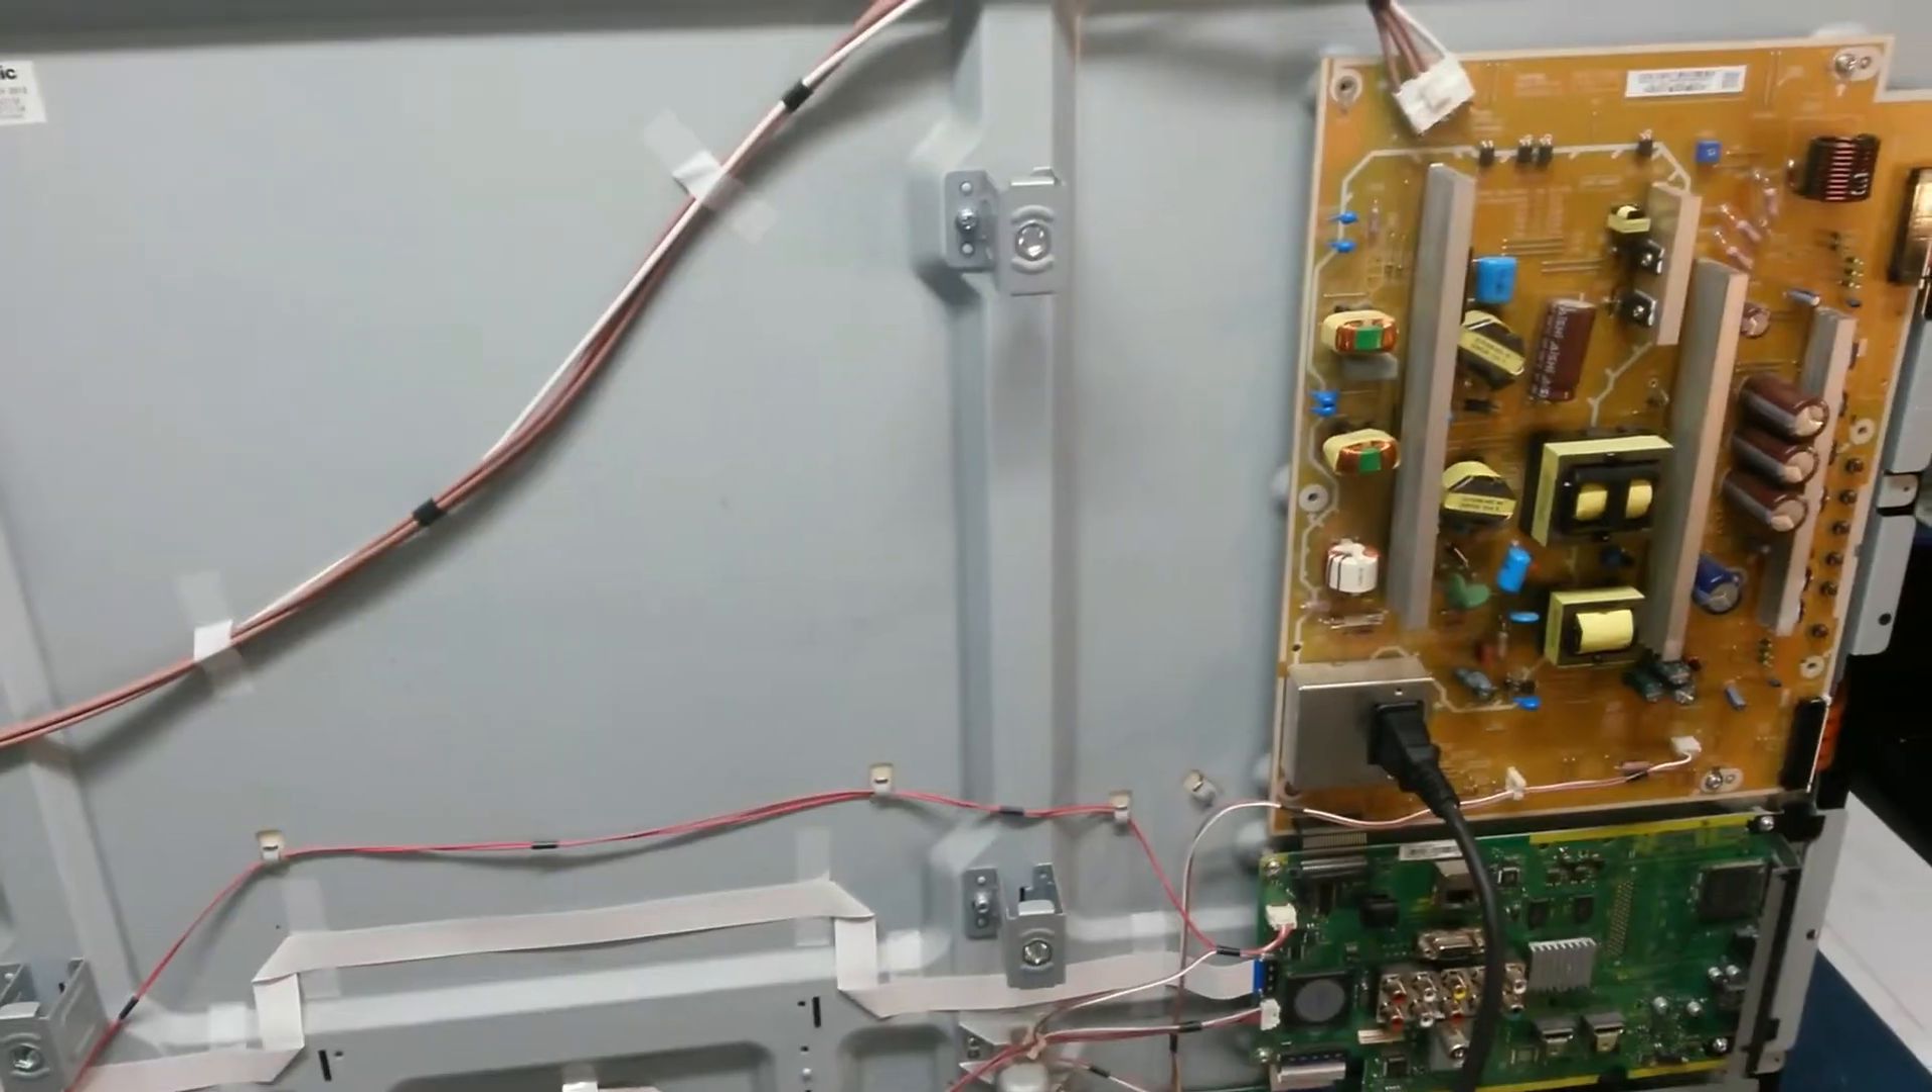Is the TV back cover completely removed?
Yes.